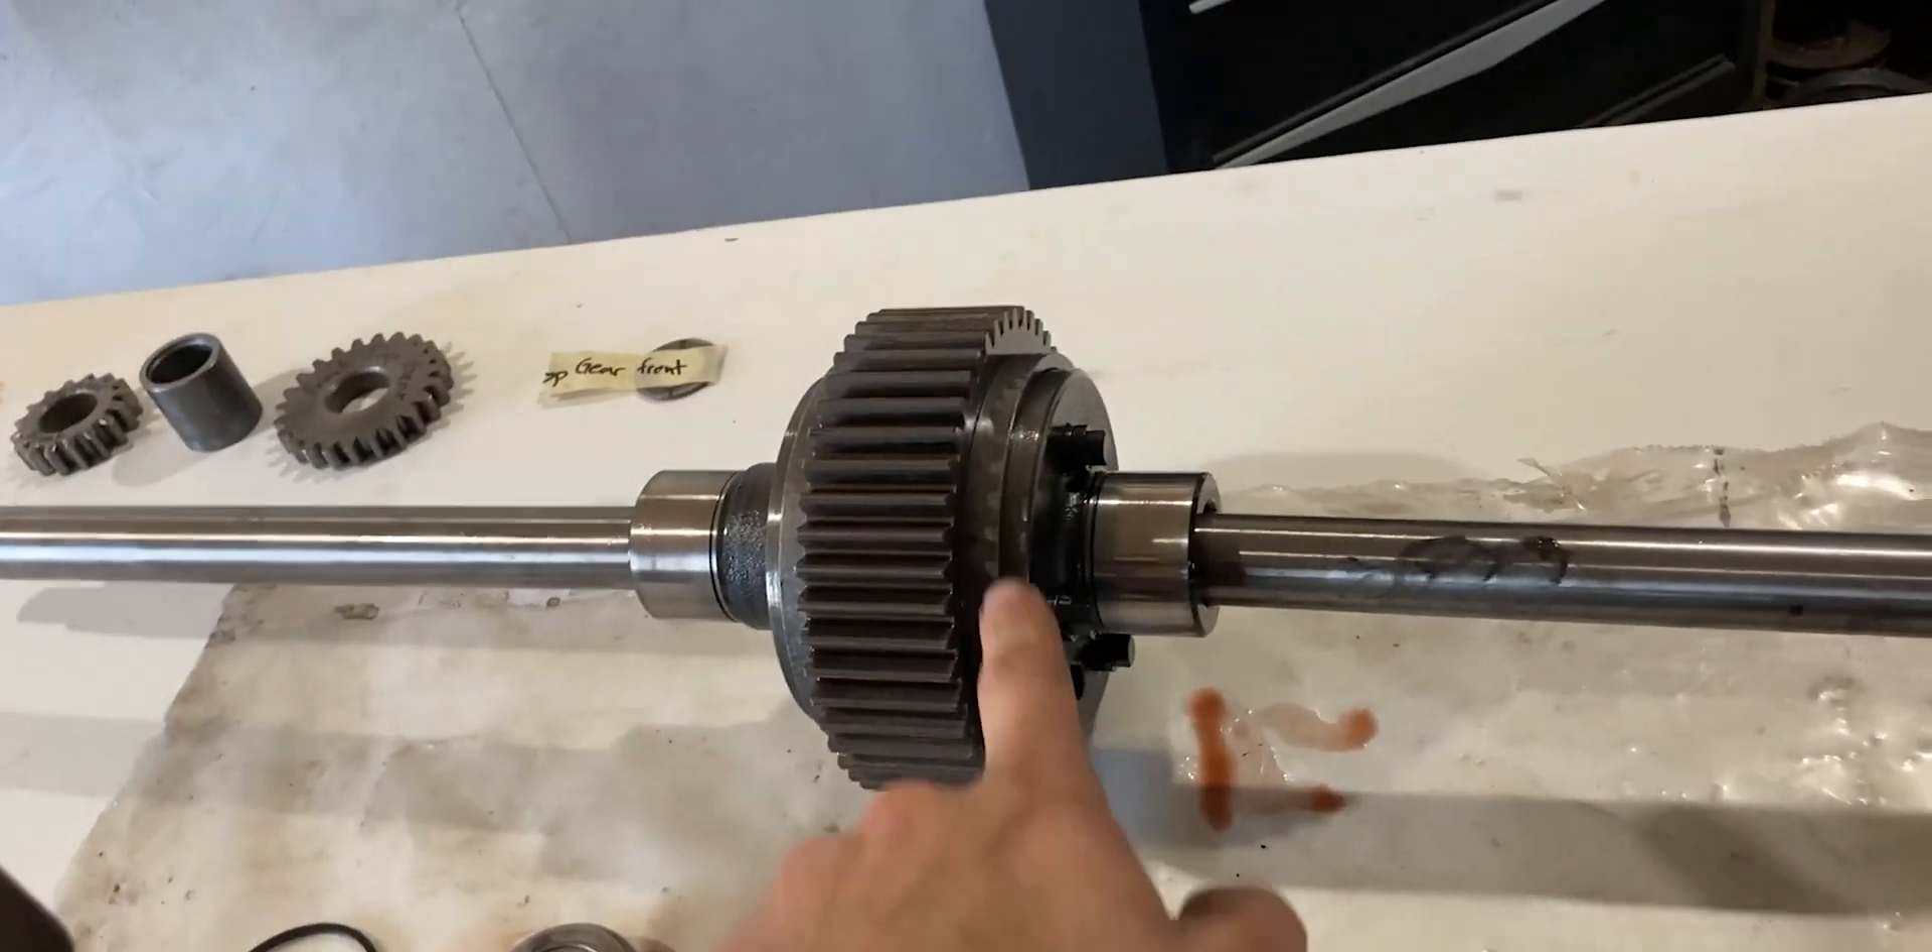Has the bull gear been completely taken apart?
No.